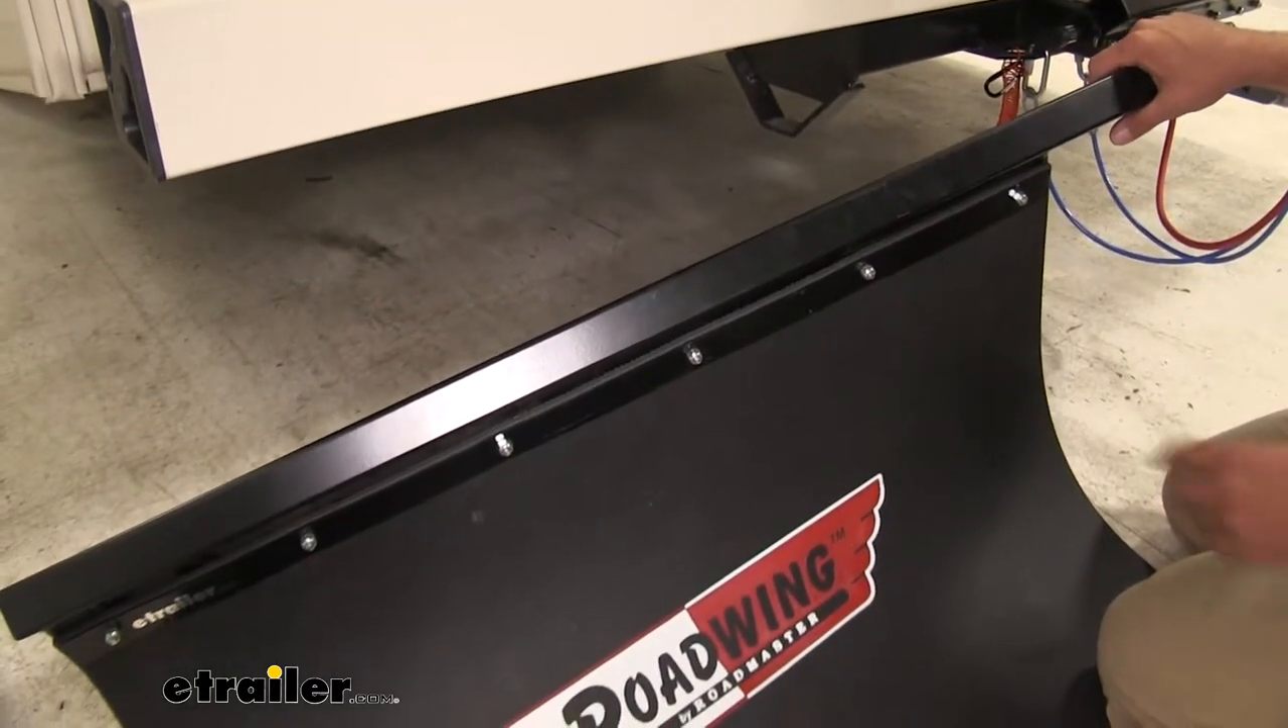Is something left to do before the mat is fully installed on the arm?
No.